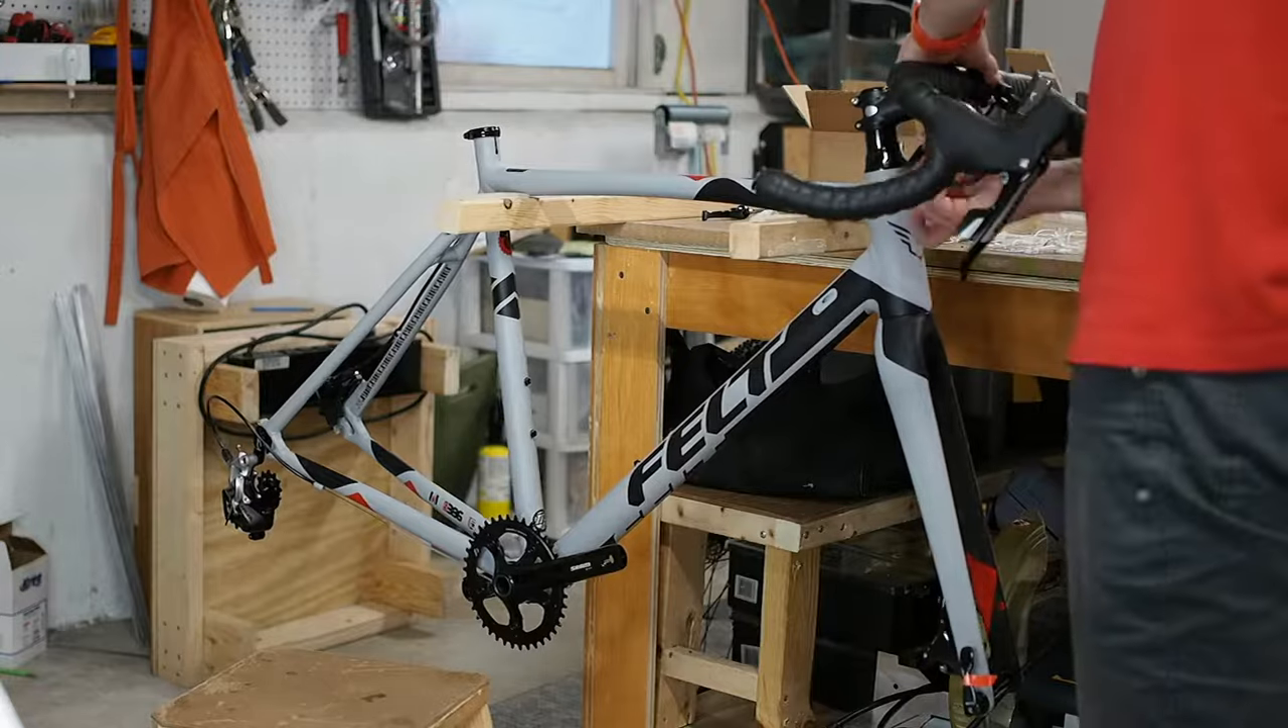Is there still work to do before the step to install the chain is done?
Yes.